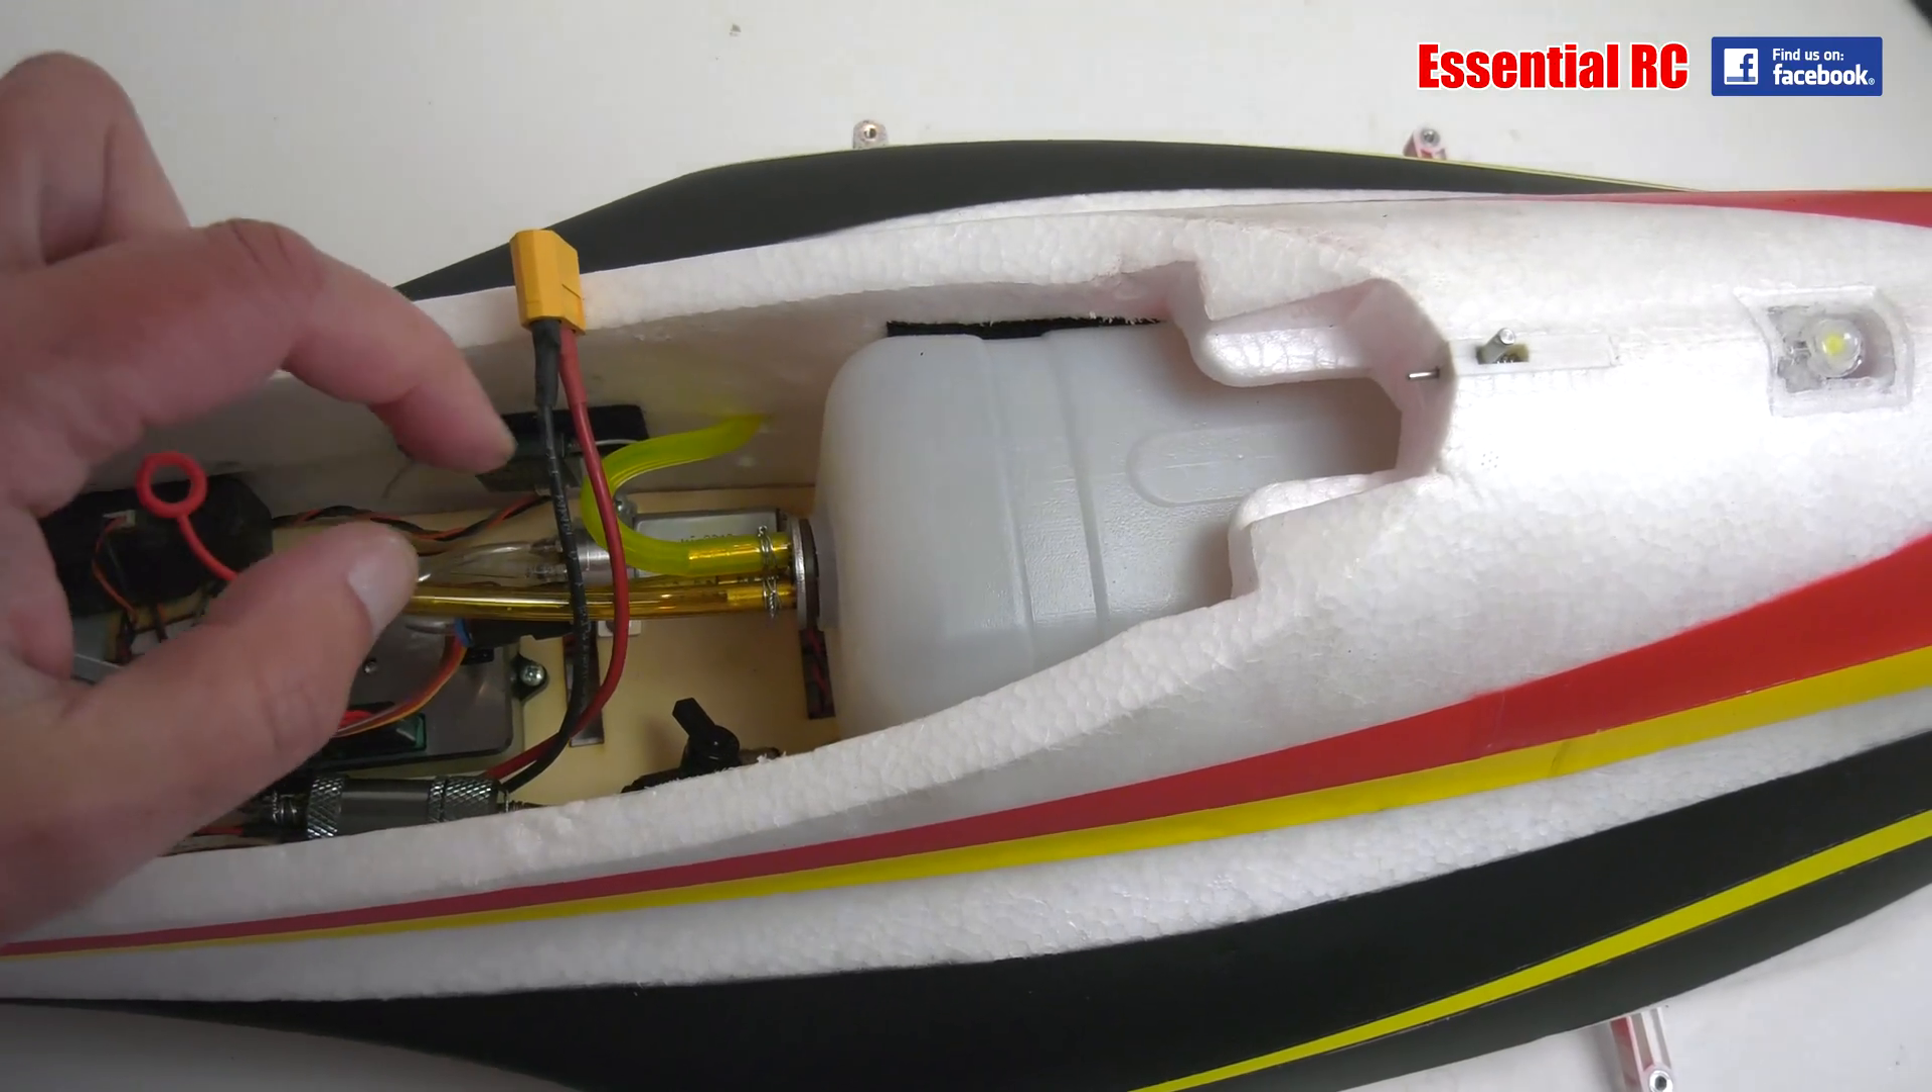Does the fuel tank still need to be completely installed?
No.